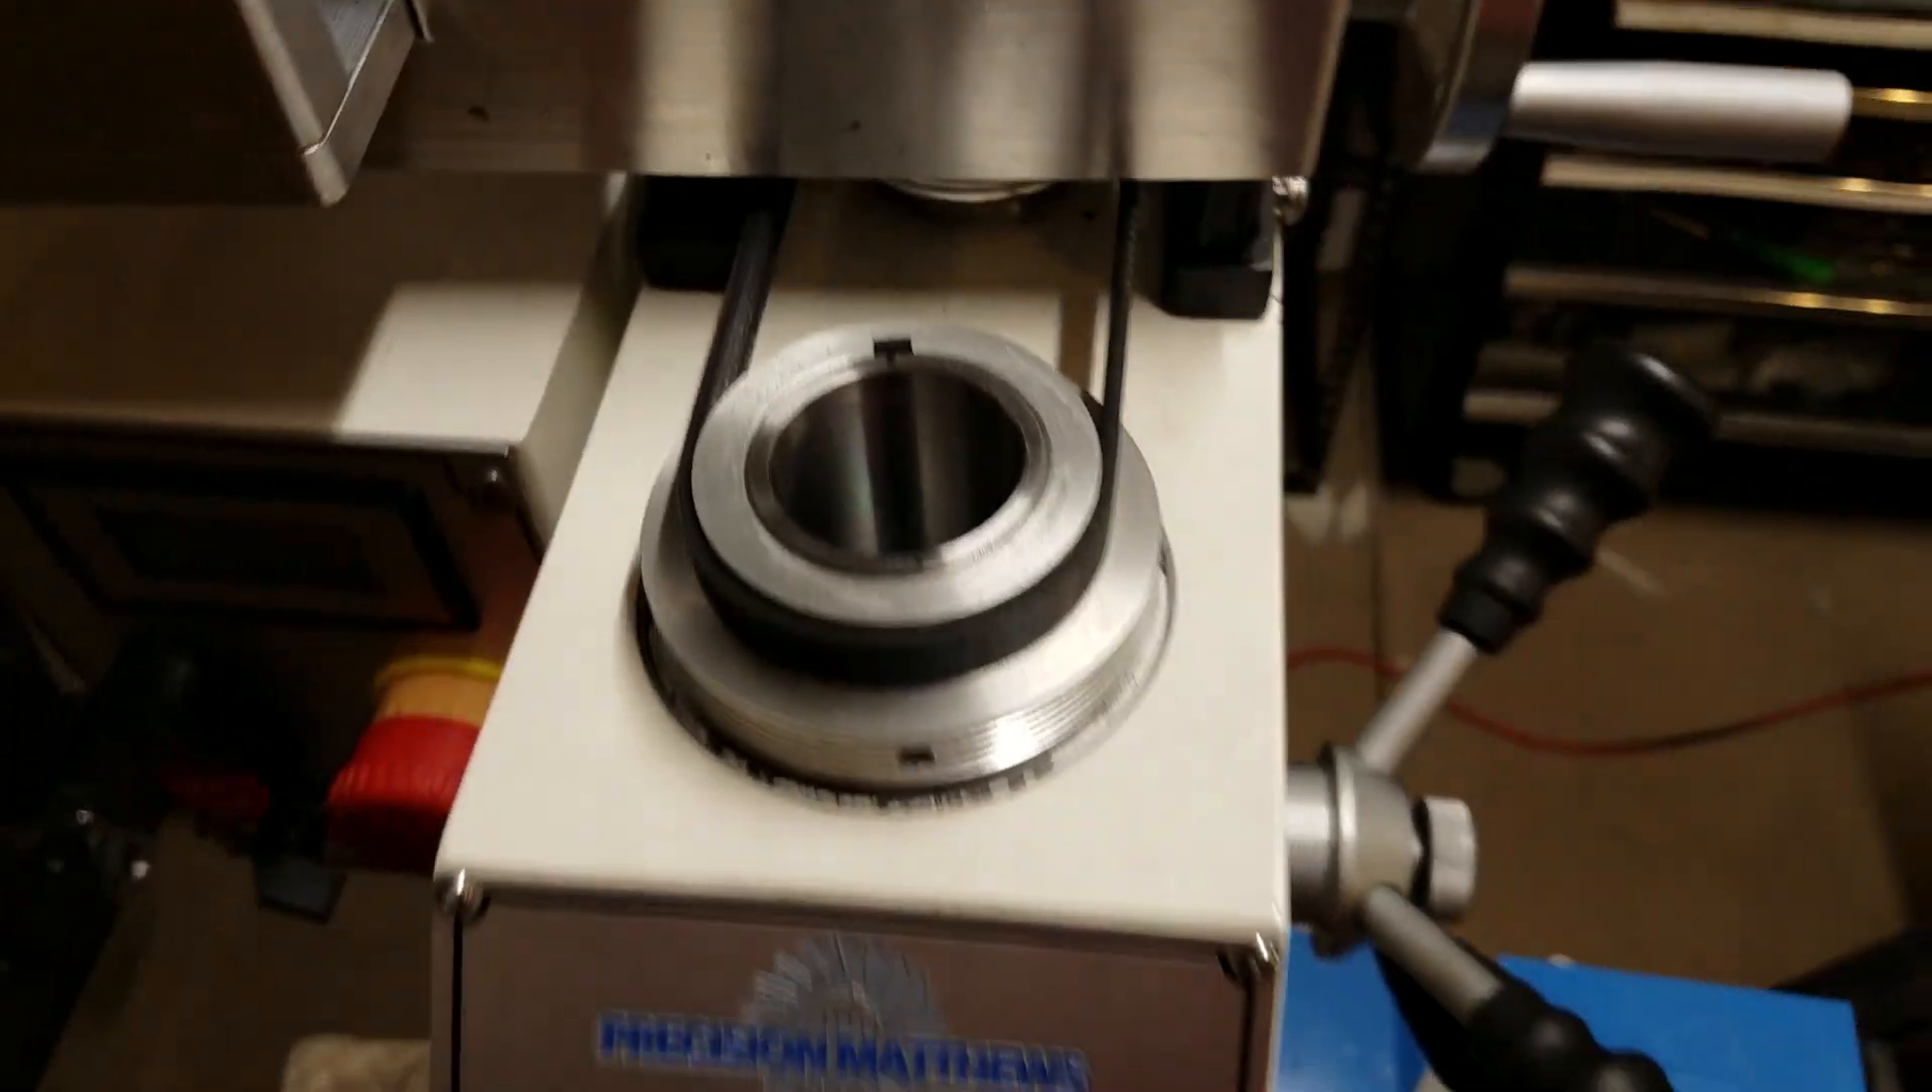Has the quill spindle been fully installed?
No.